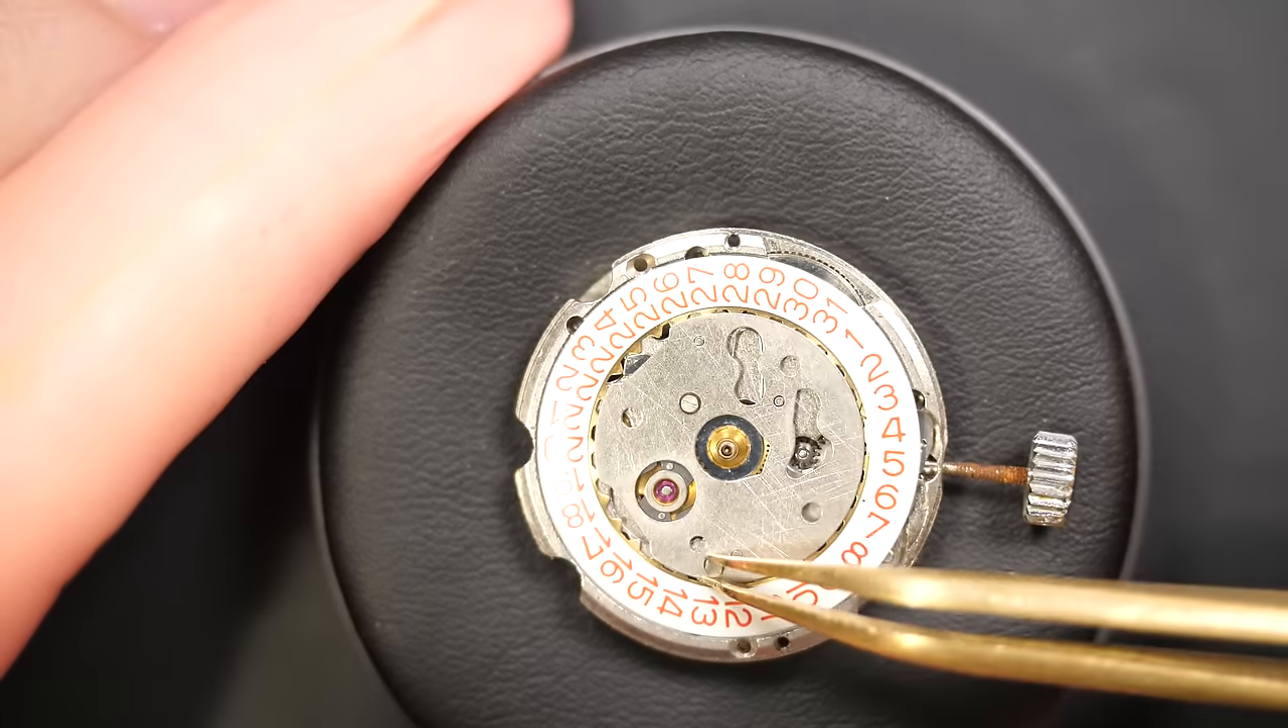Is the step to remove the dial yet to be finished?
No.